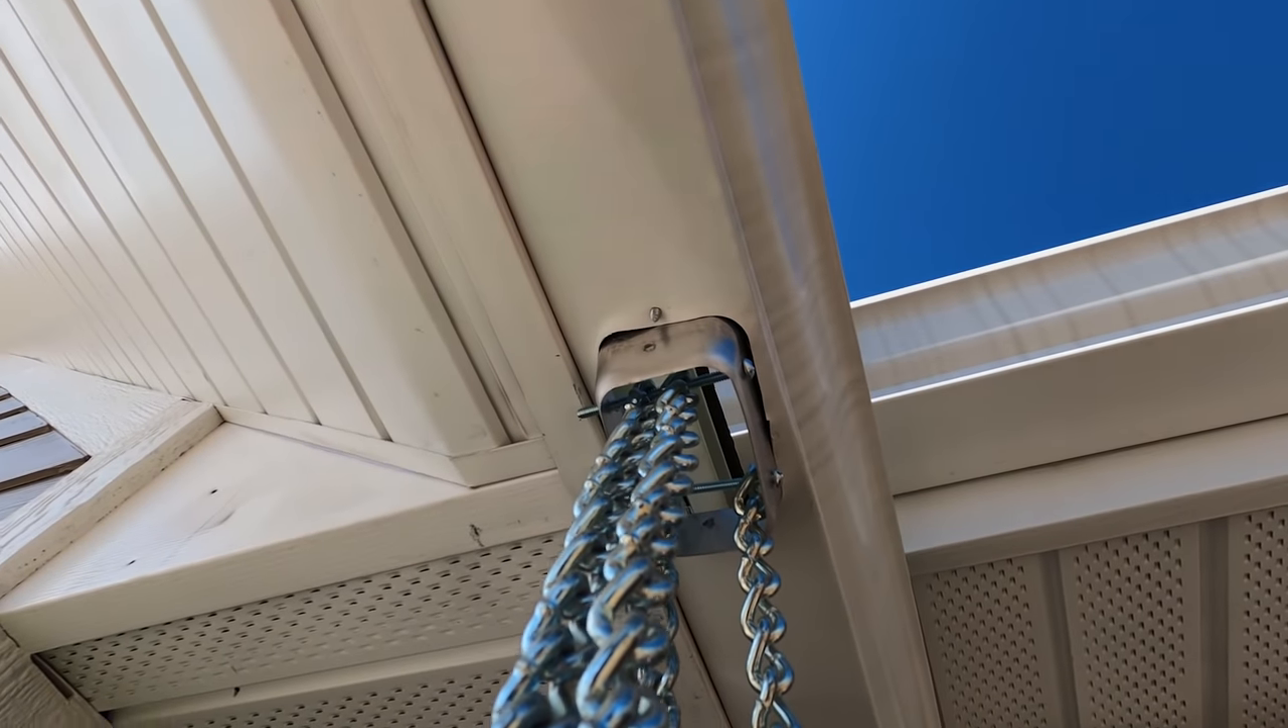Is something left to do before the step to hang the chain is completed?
No.